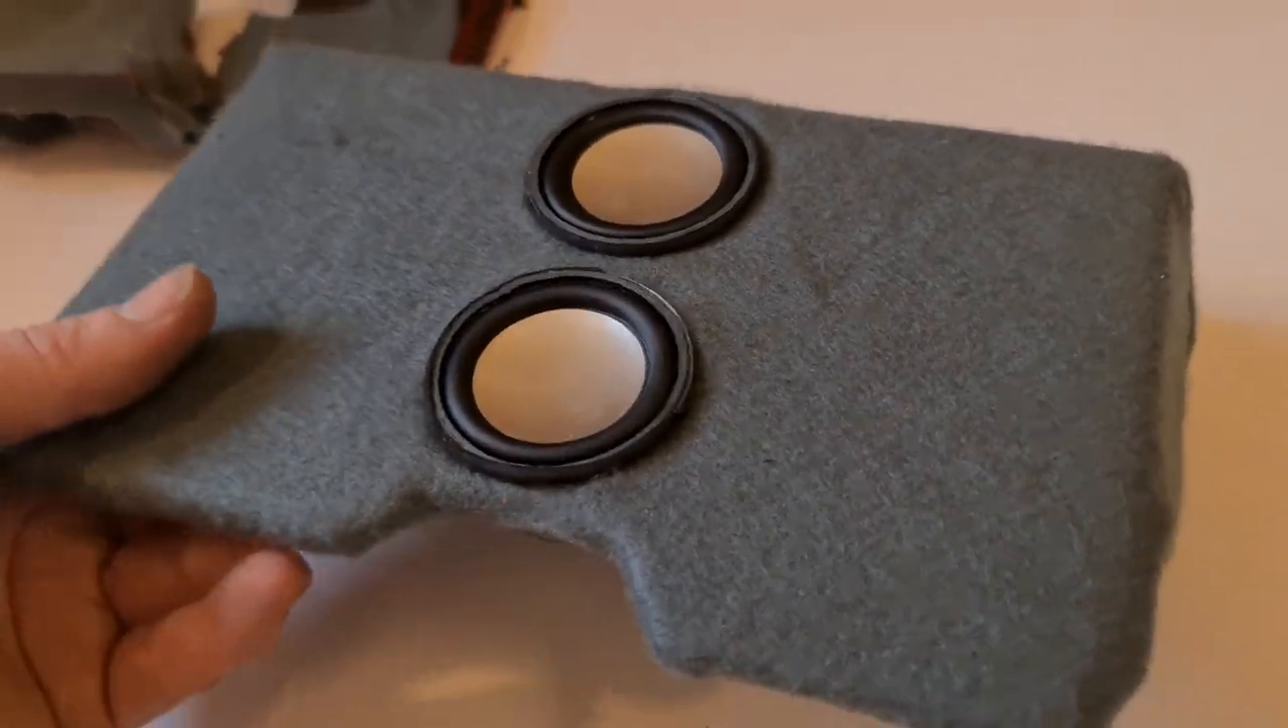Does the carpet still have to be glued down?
No.